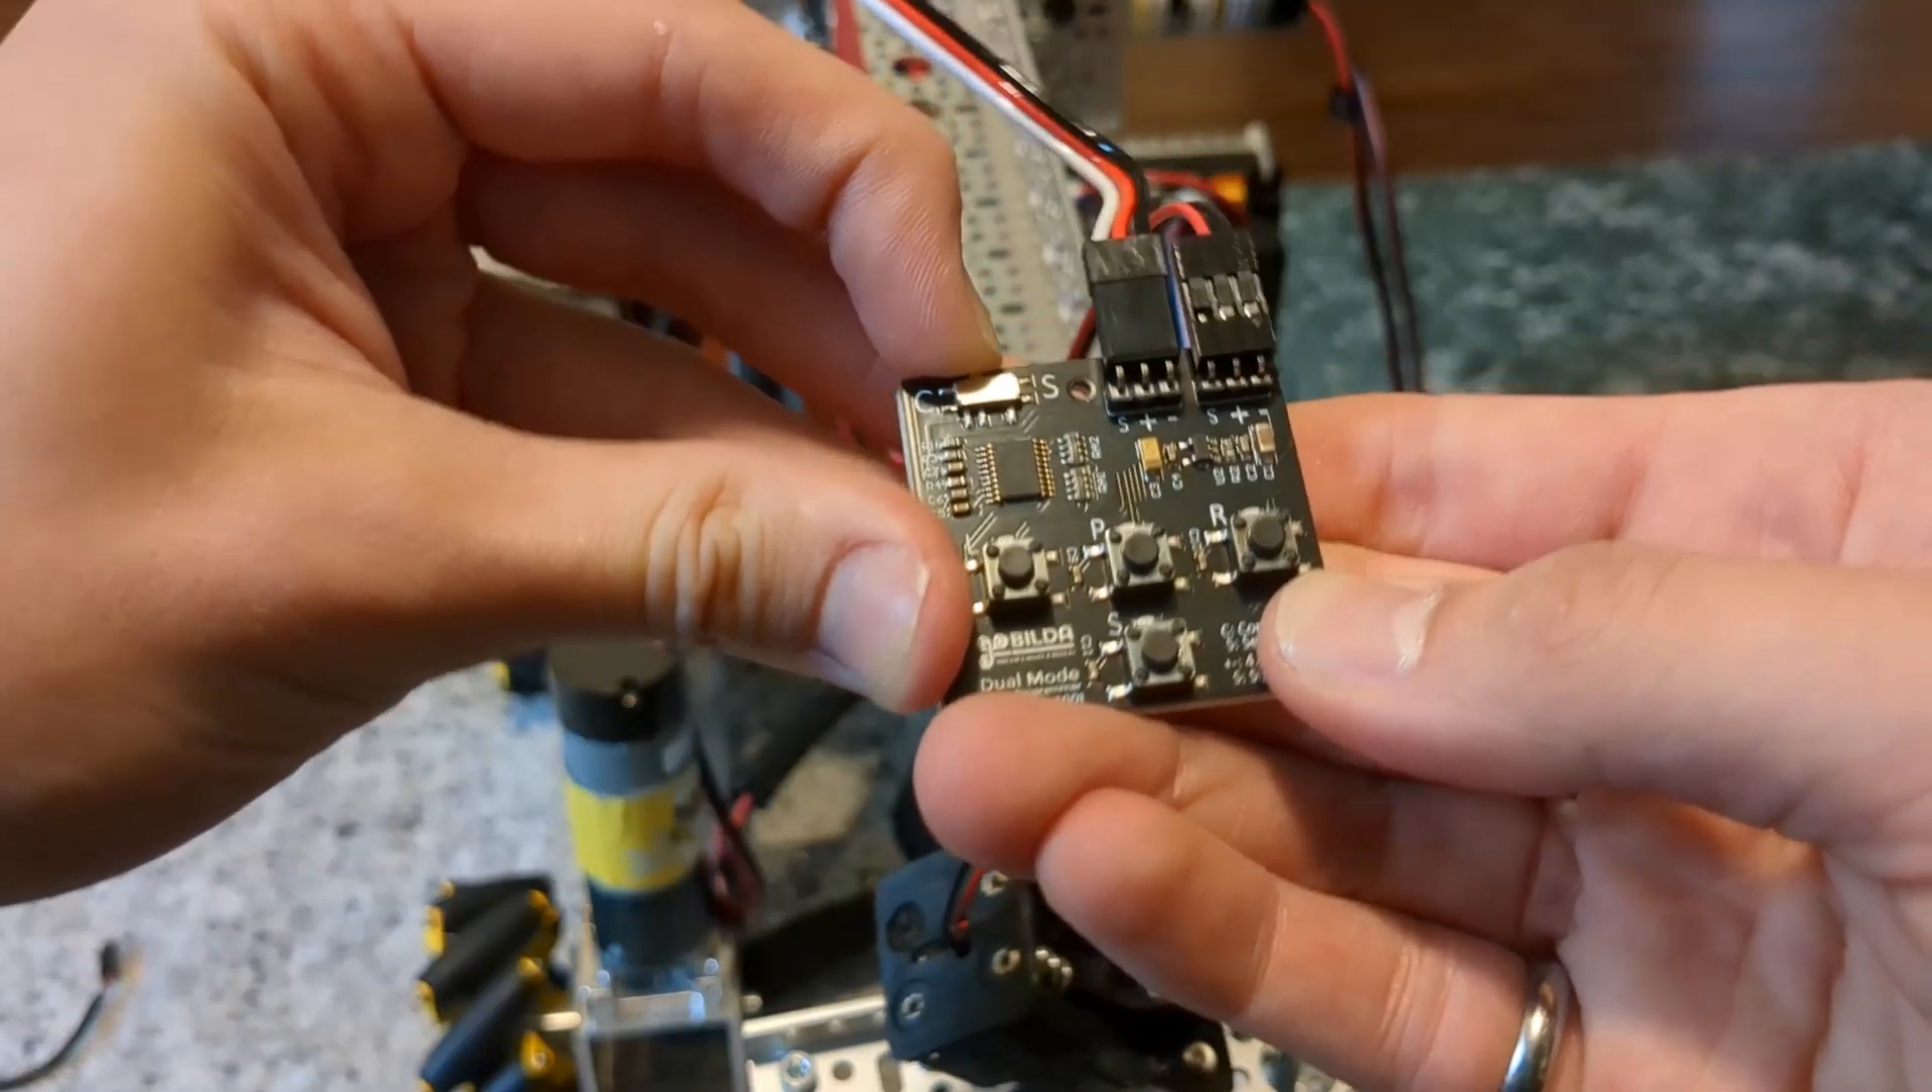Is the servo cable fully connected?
Yes.